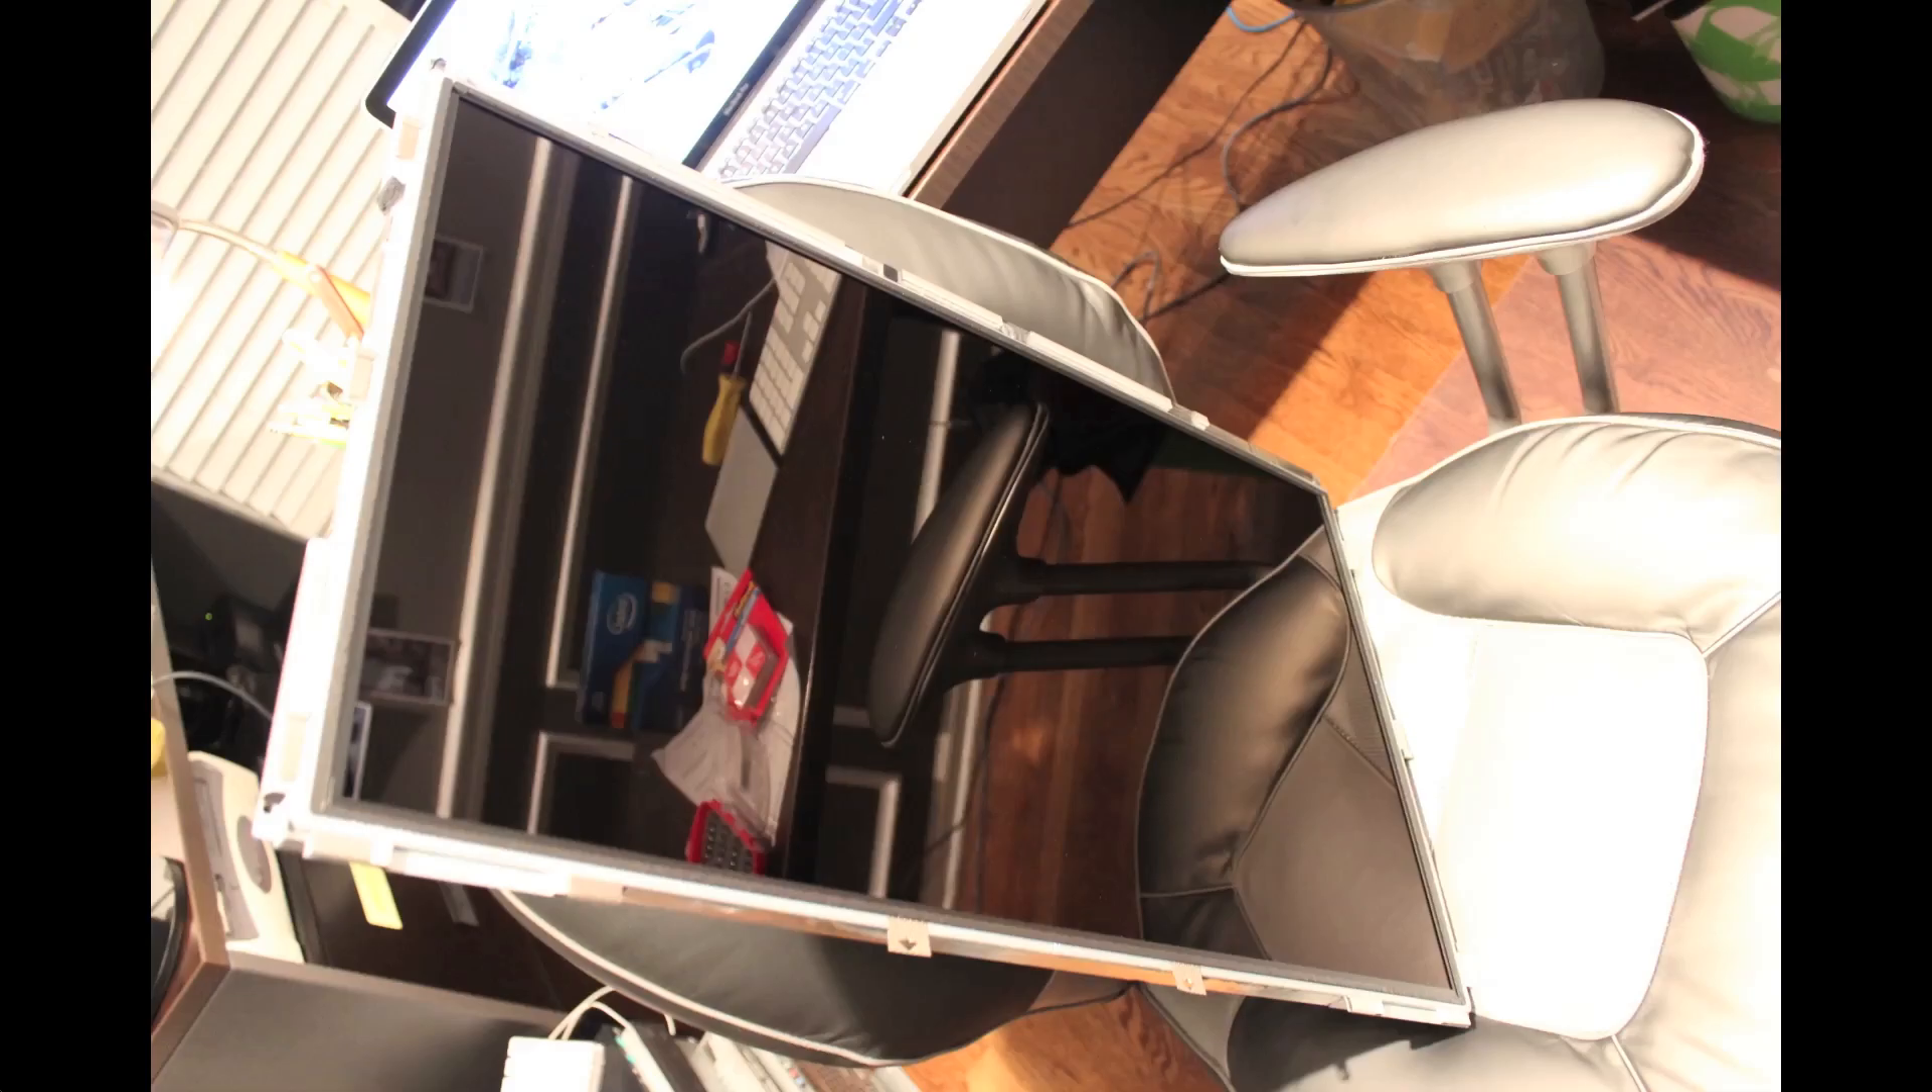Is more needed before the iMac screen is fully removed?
No.